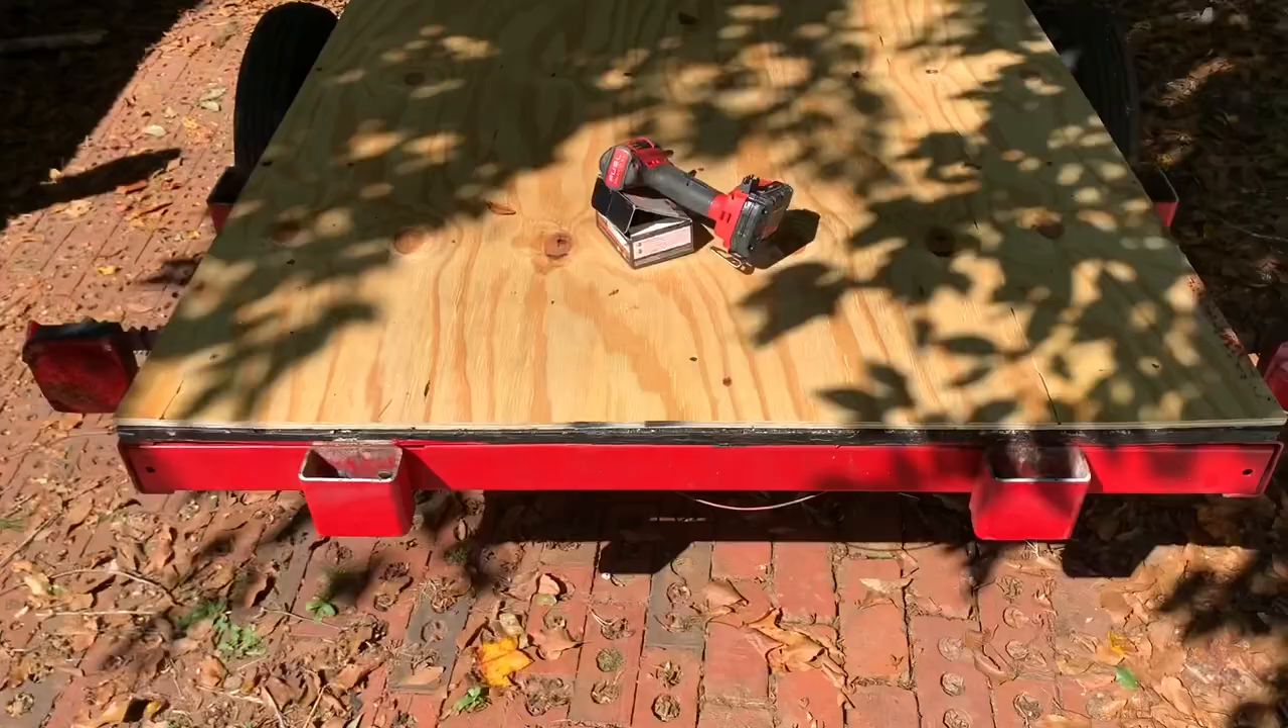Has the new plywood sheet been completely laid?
Yes.